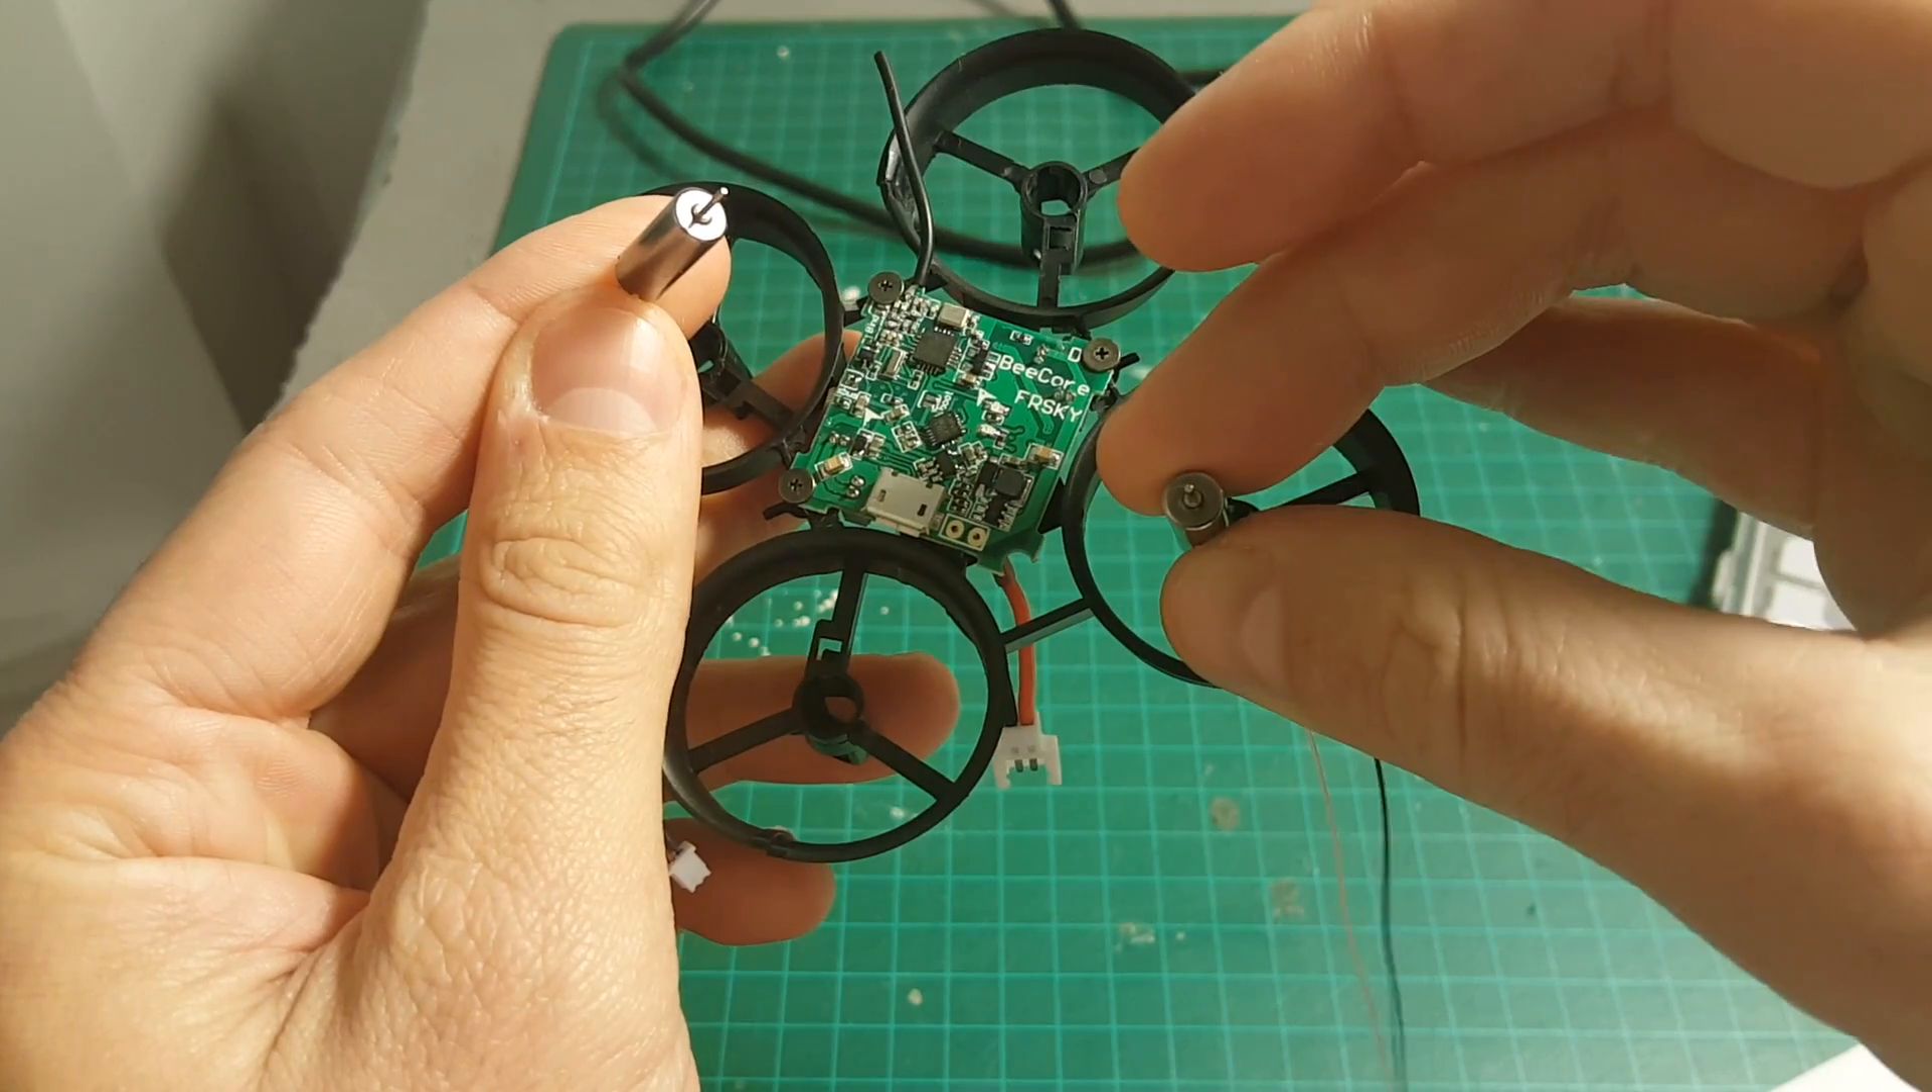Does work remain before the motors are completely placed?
Yes.